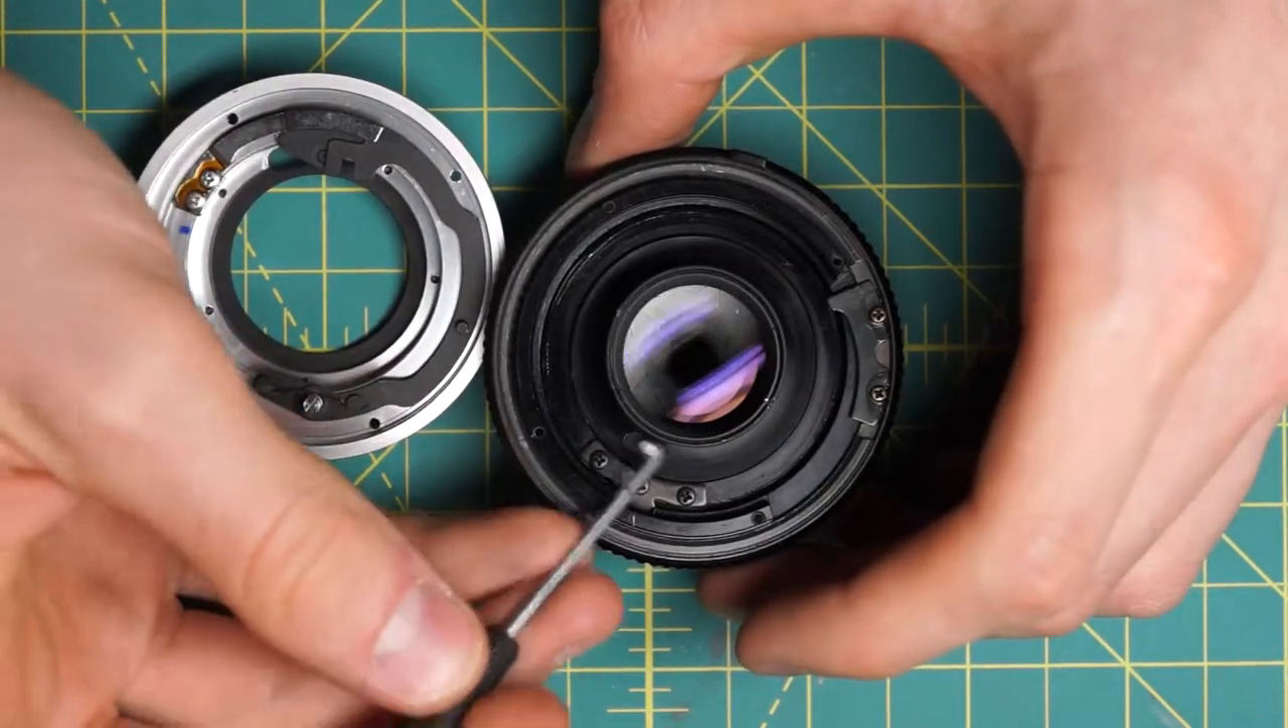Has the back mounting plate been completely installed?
No.